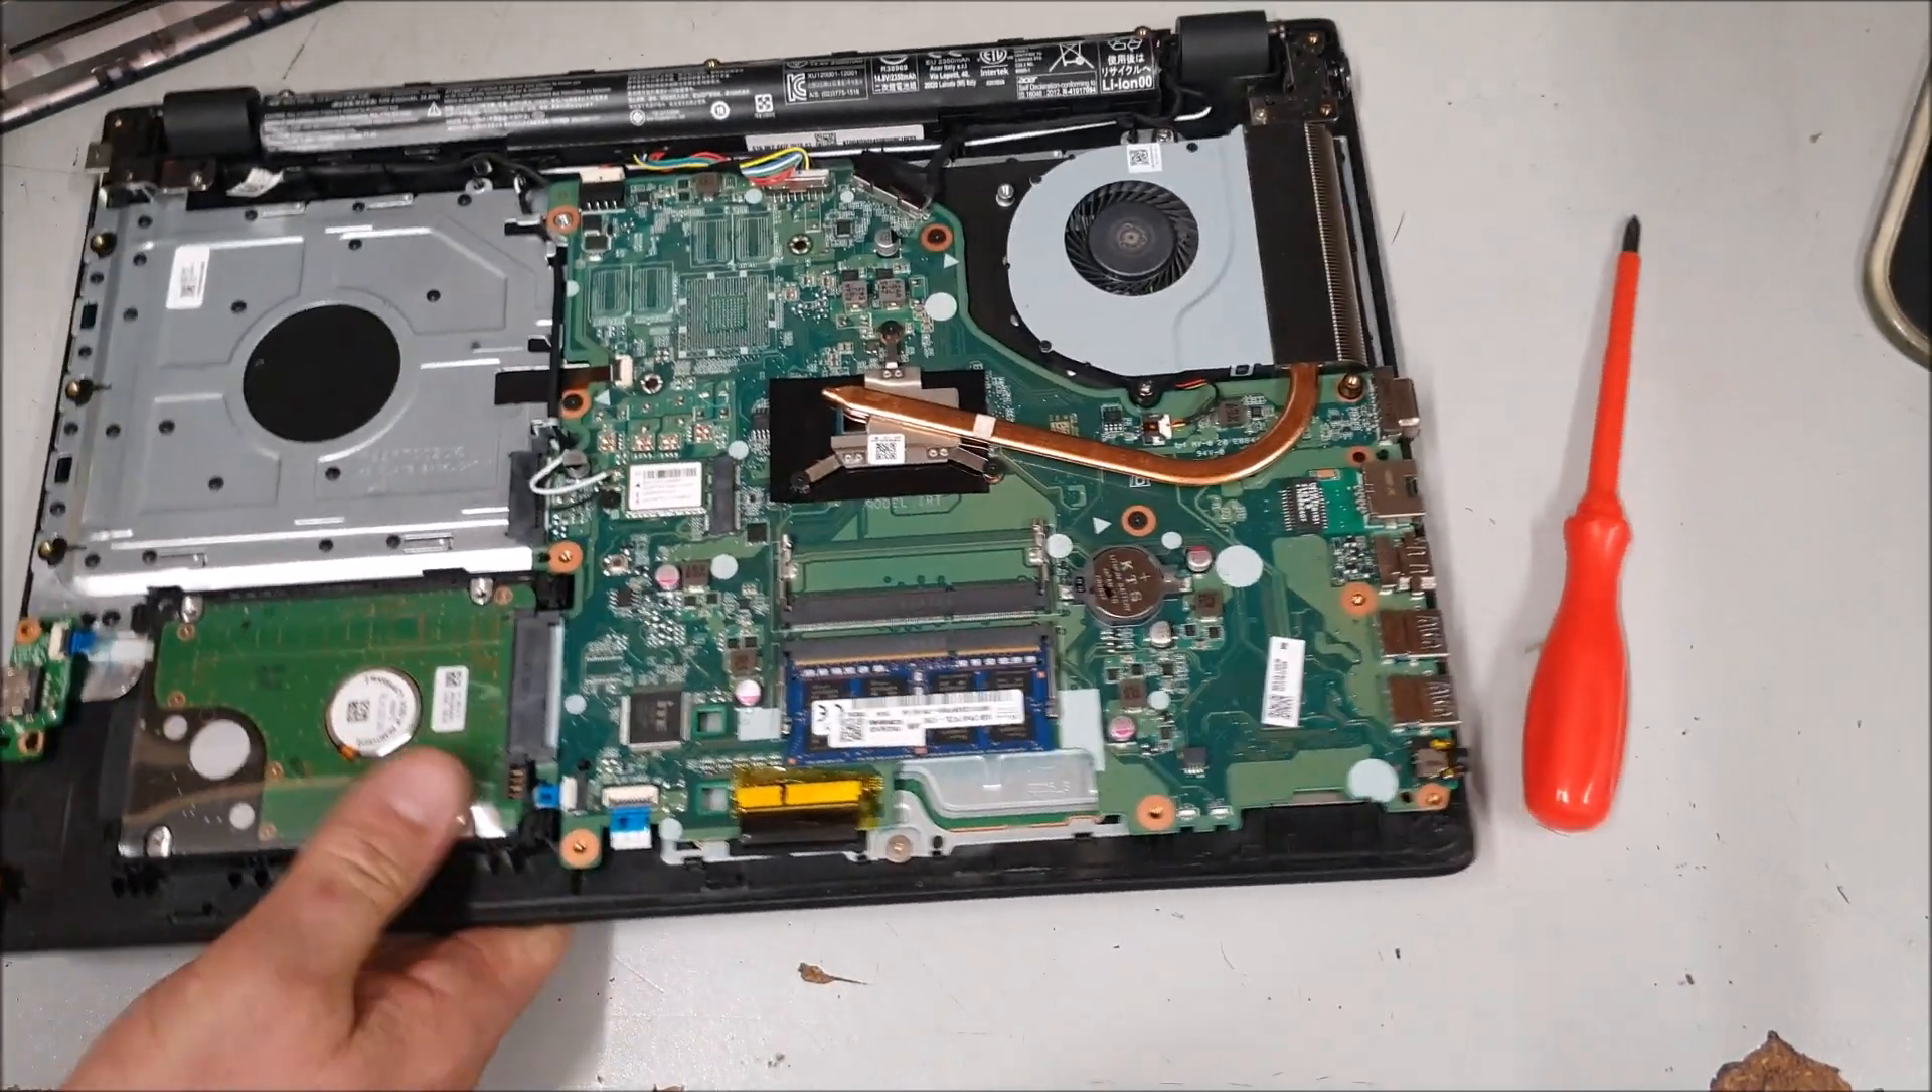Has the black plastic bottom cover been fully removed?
Yes.